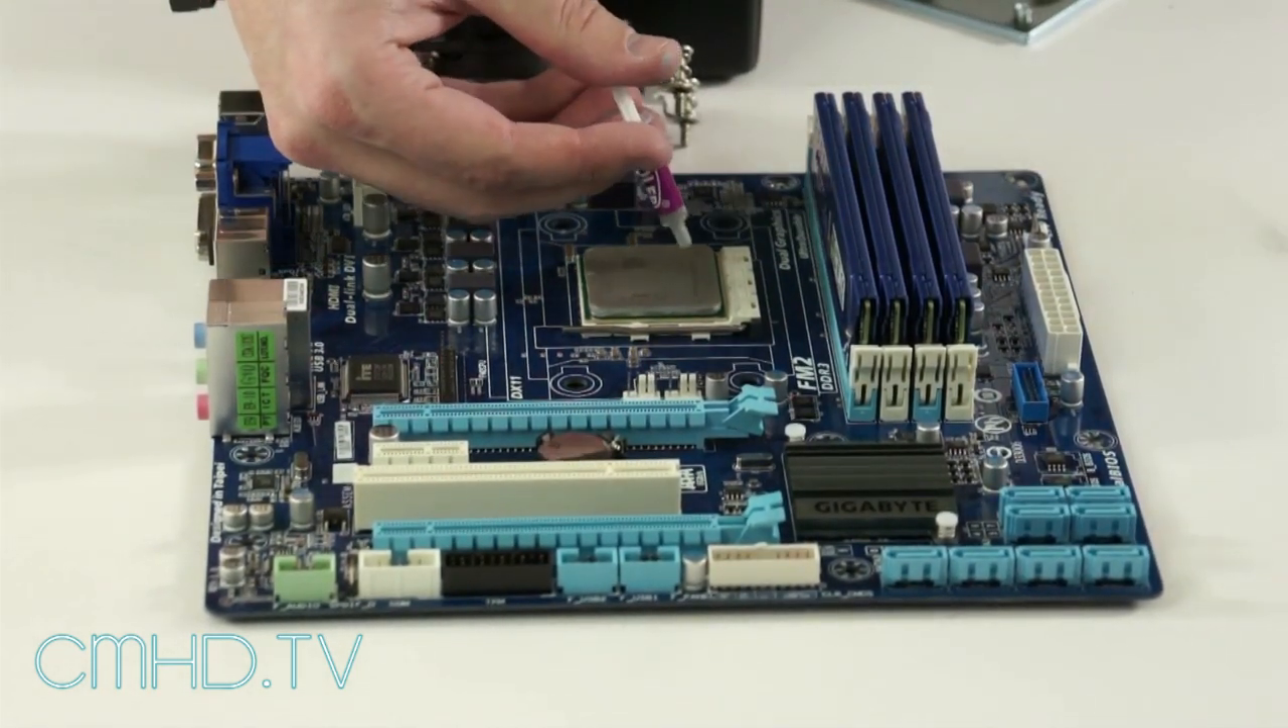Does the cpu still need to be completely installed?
No.